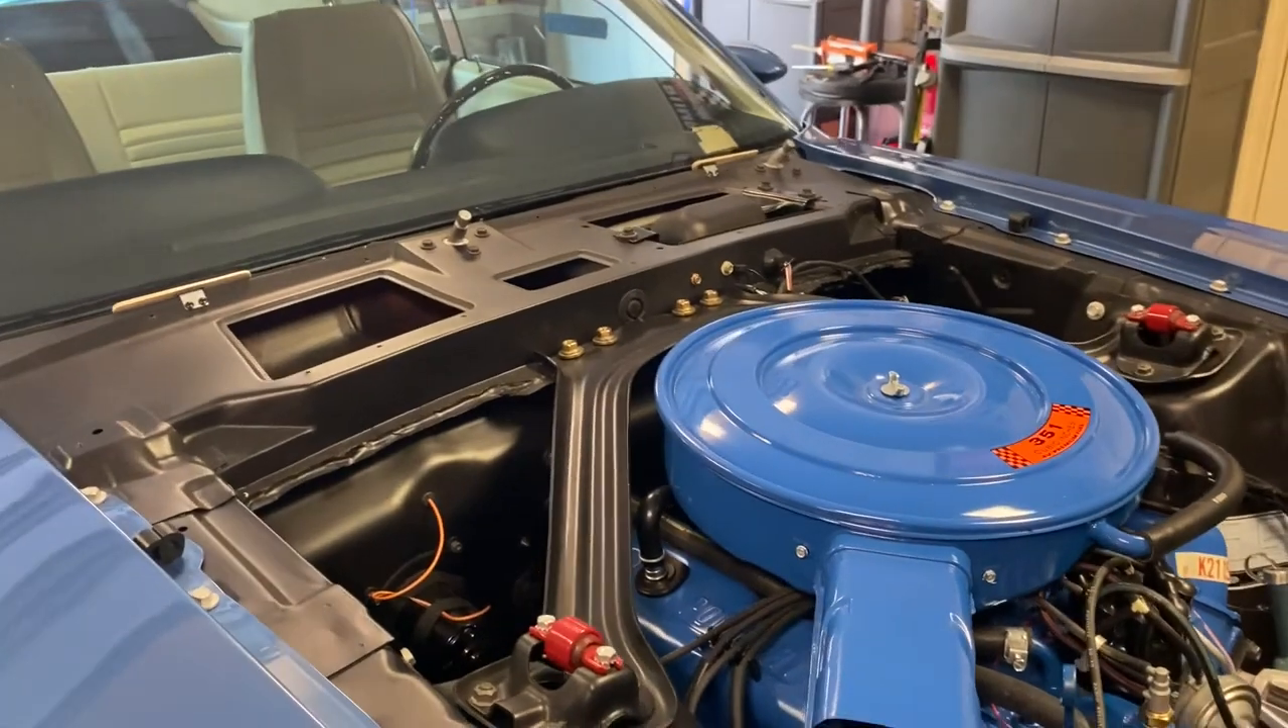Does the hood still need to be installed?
Yes.